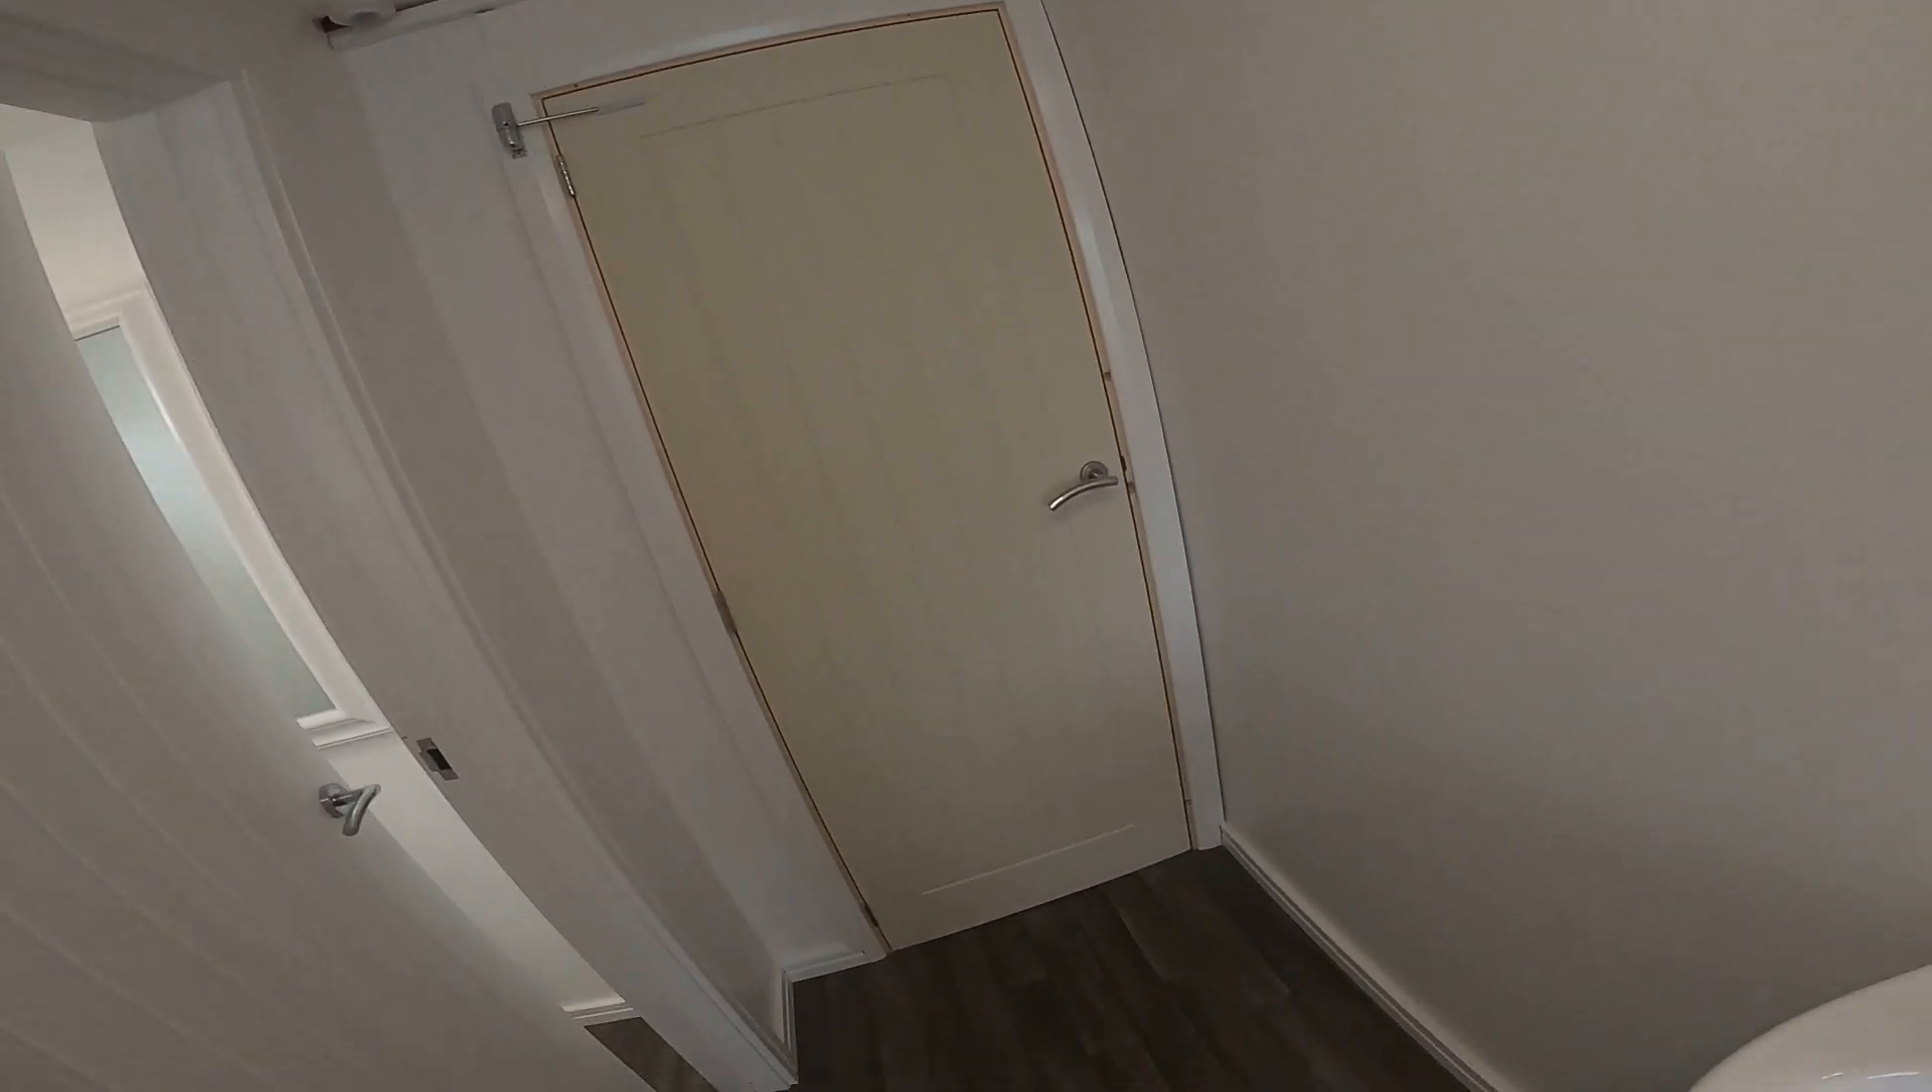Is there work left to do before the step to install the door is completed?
No.